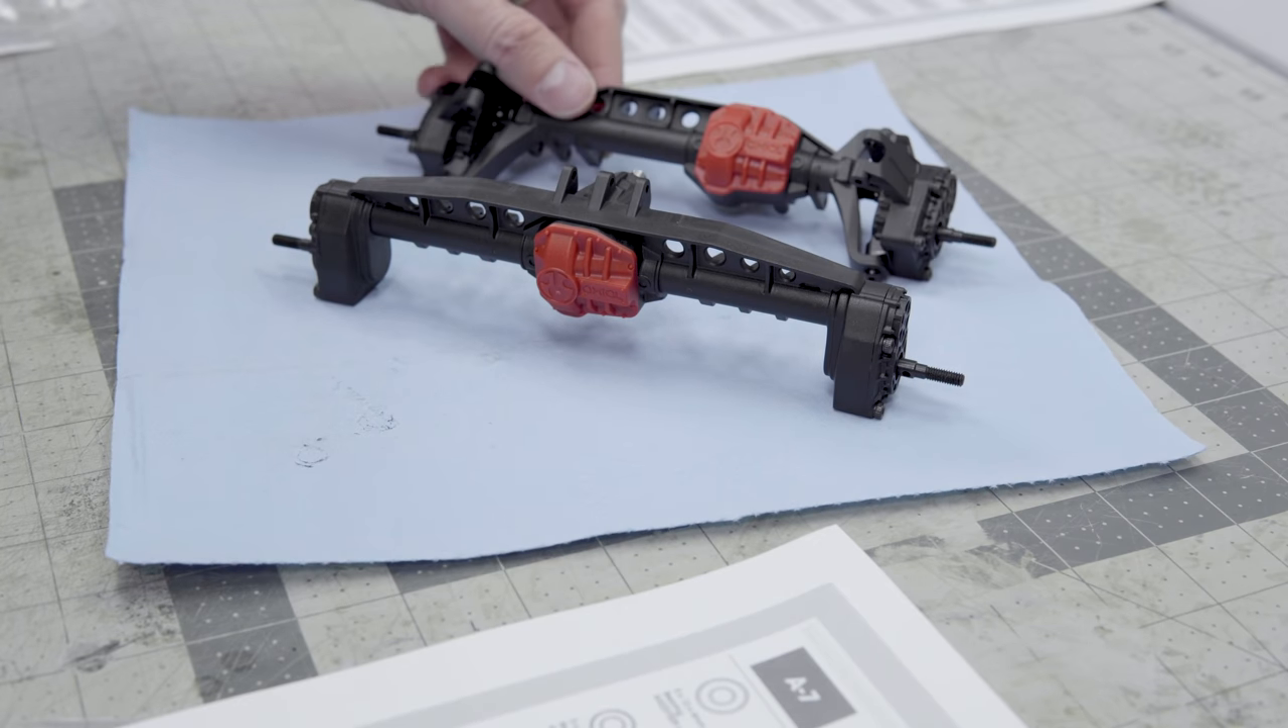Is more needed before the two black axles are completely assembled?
No.